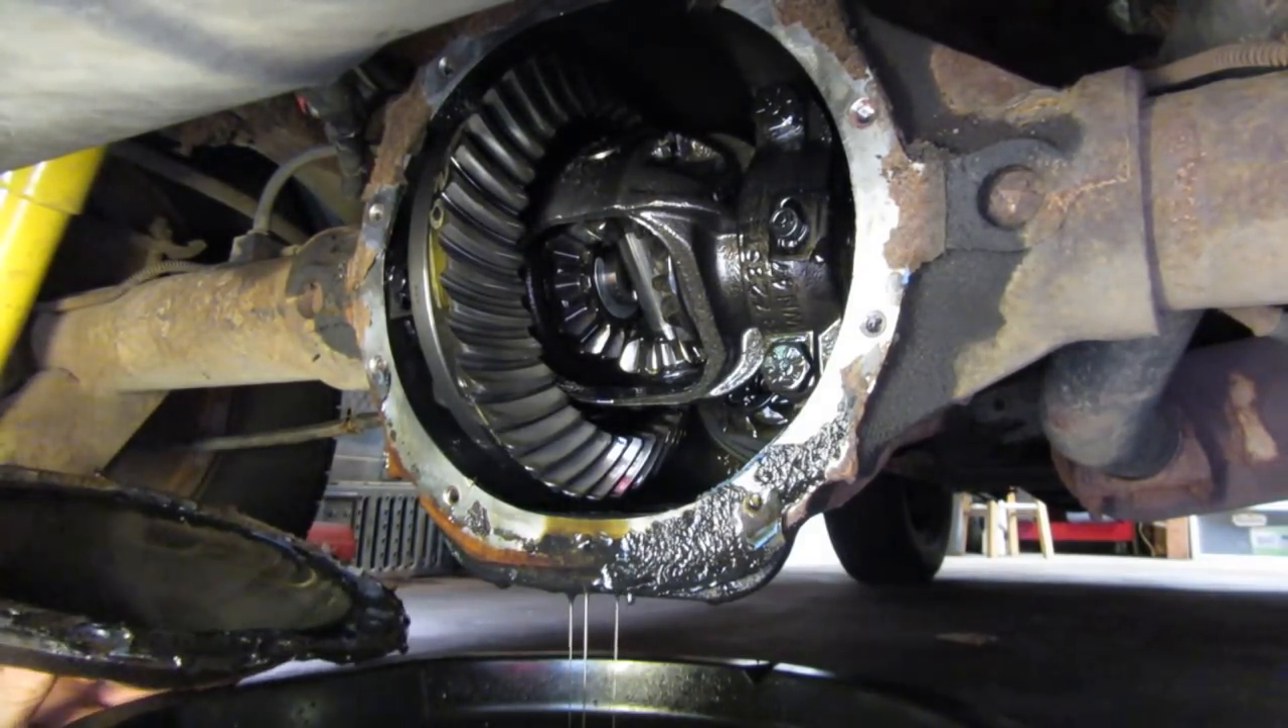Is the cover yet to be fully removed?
No.